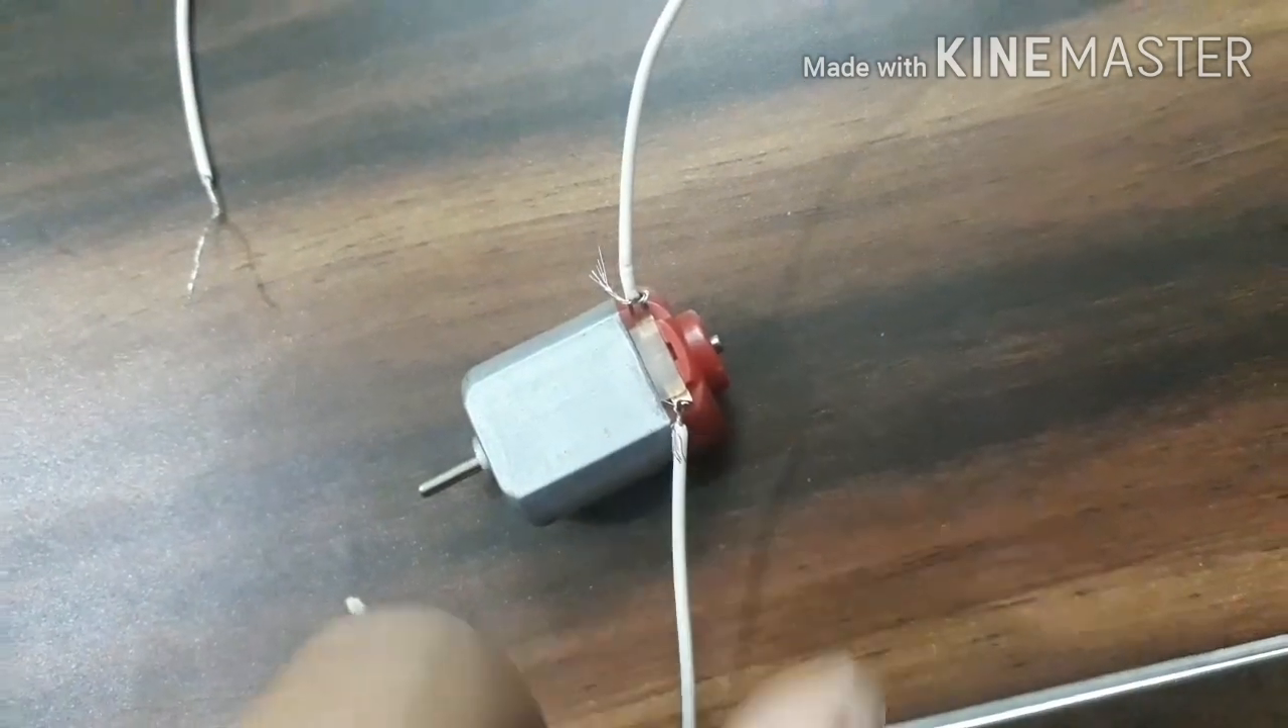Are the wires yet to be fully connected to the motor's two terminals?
No.